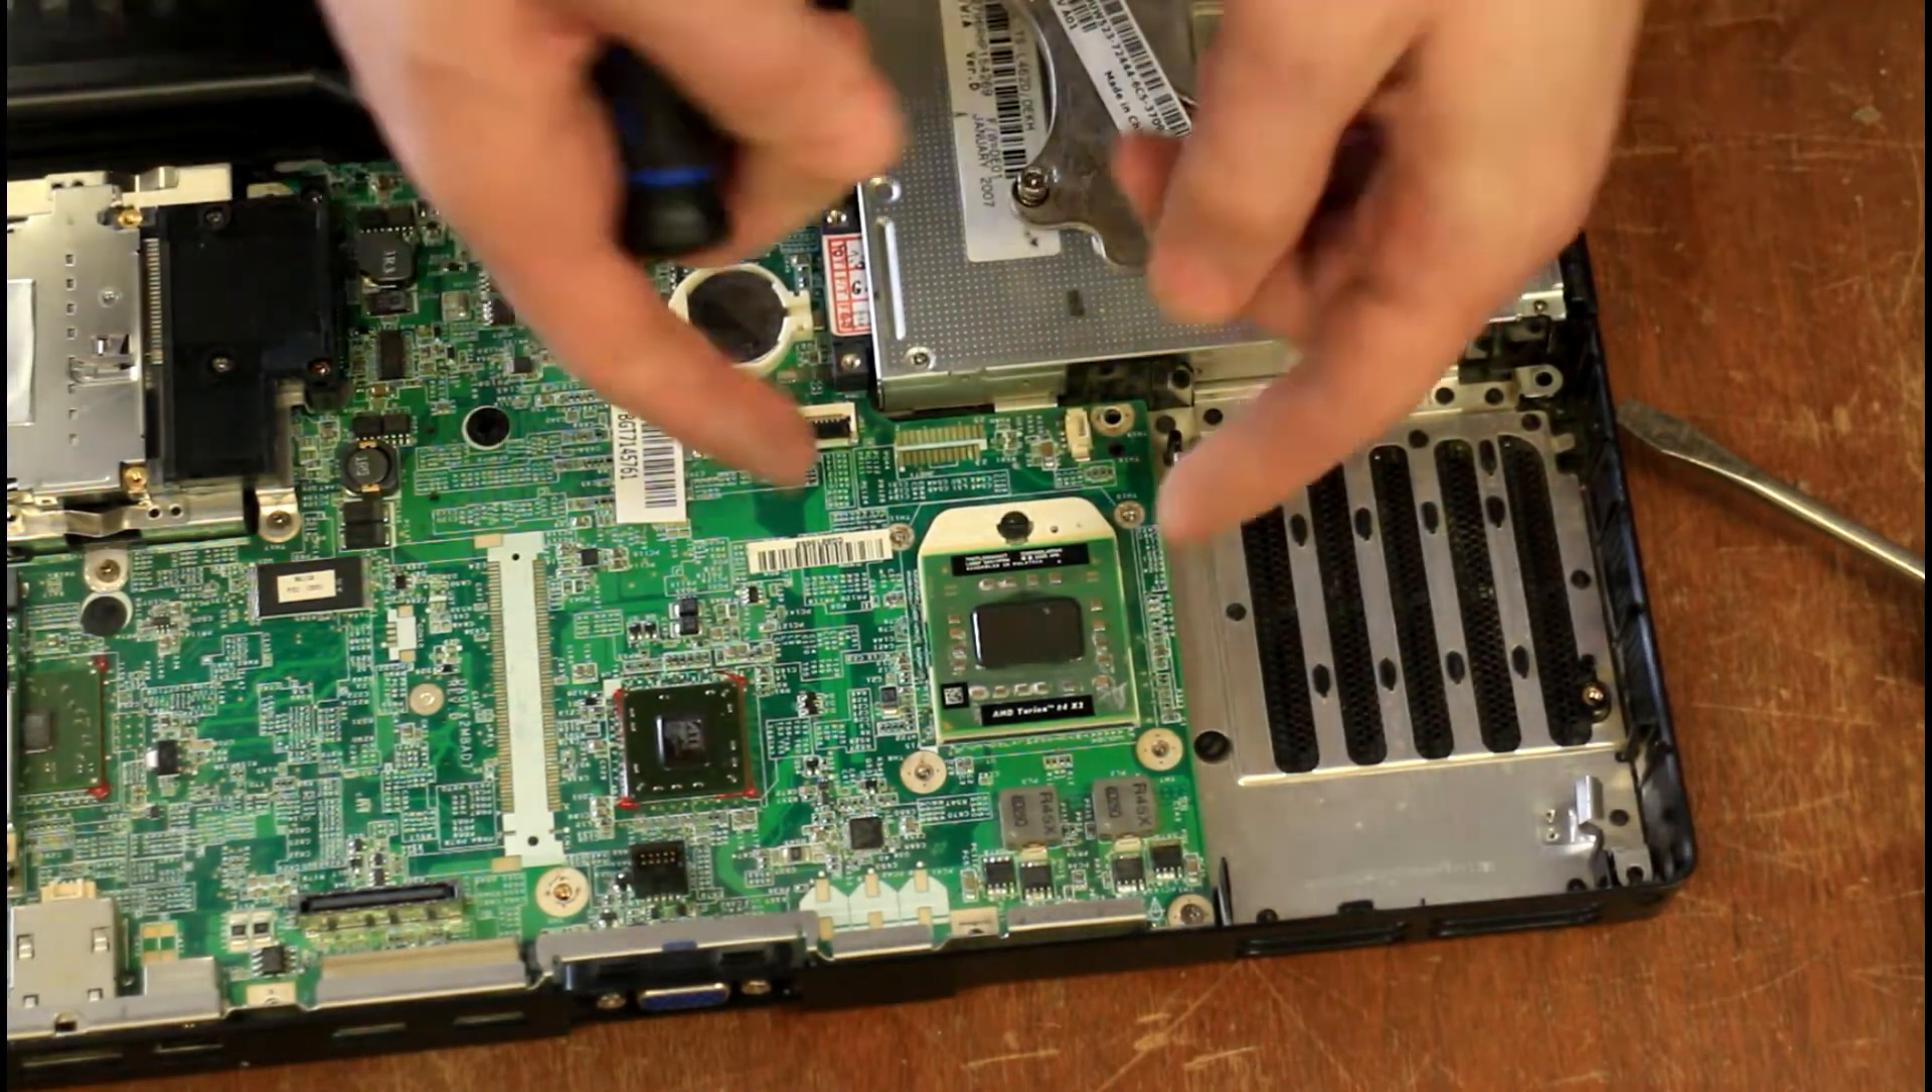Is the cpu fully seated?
Yes.